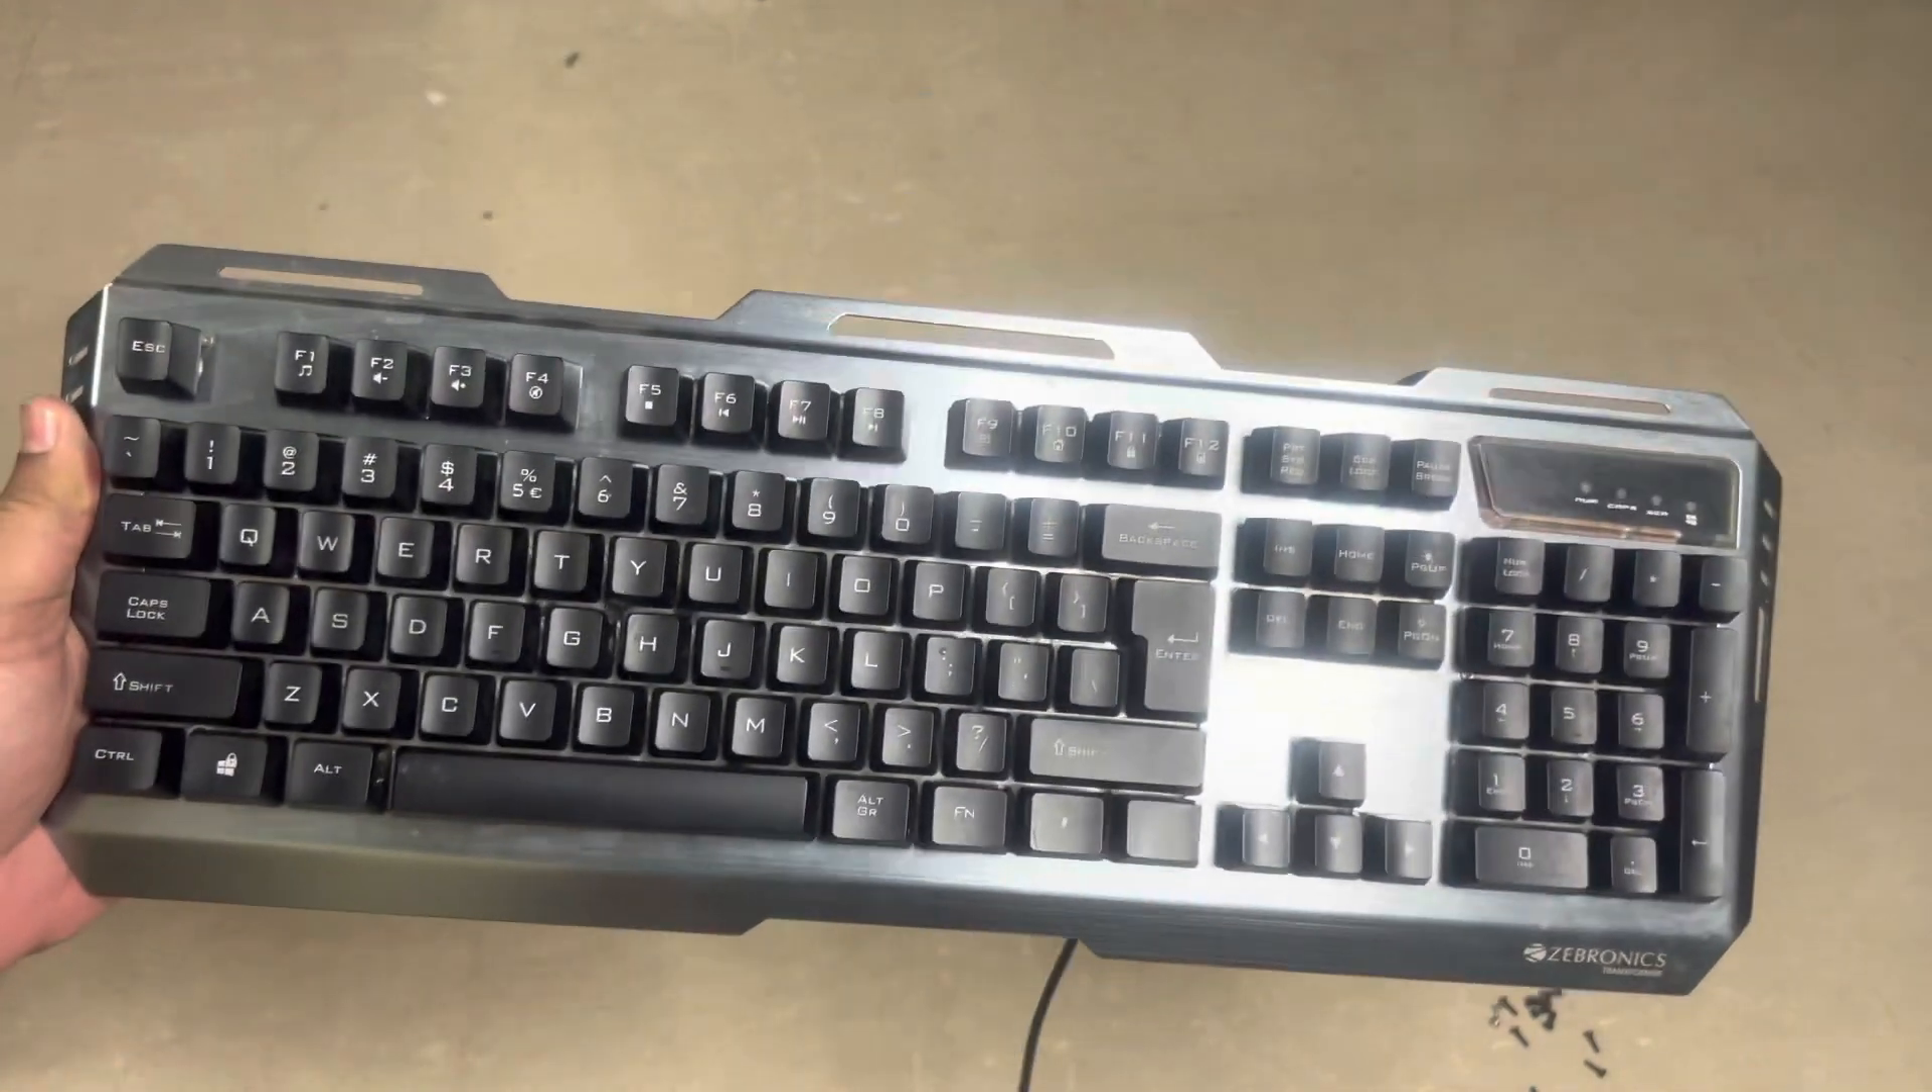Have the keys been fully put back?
Yes.